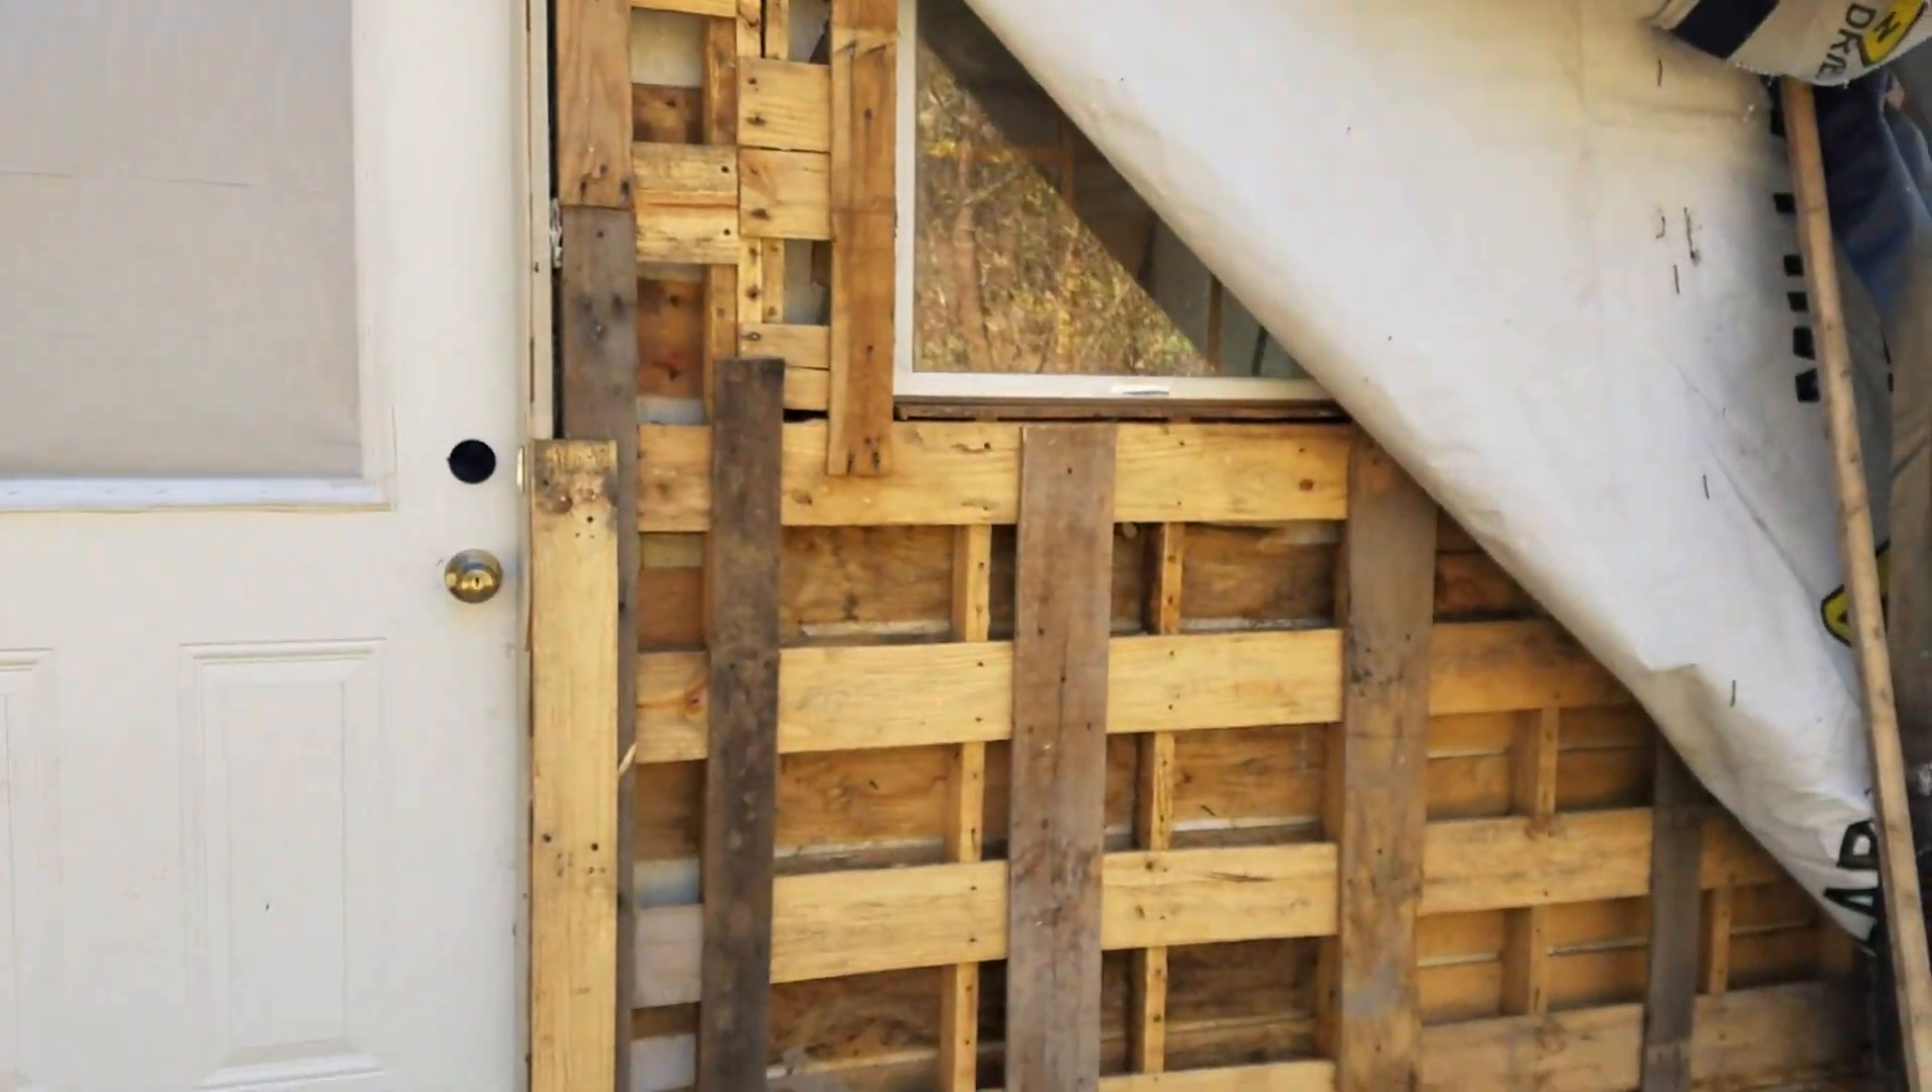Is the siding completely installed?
No.